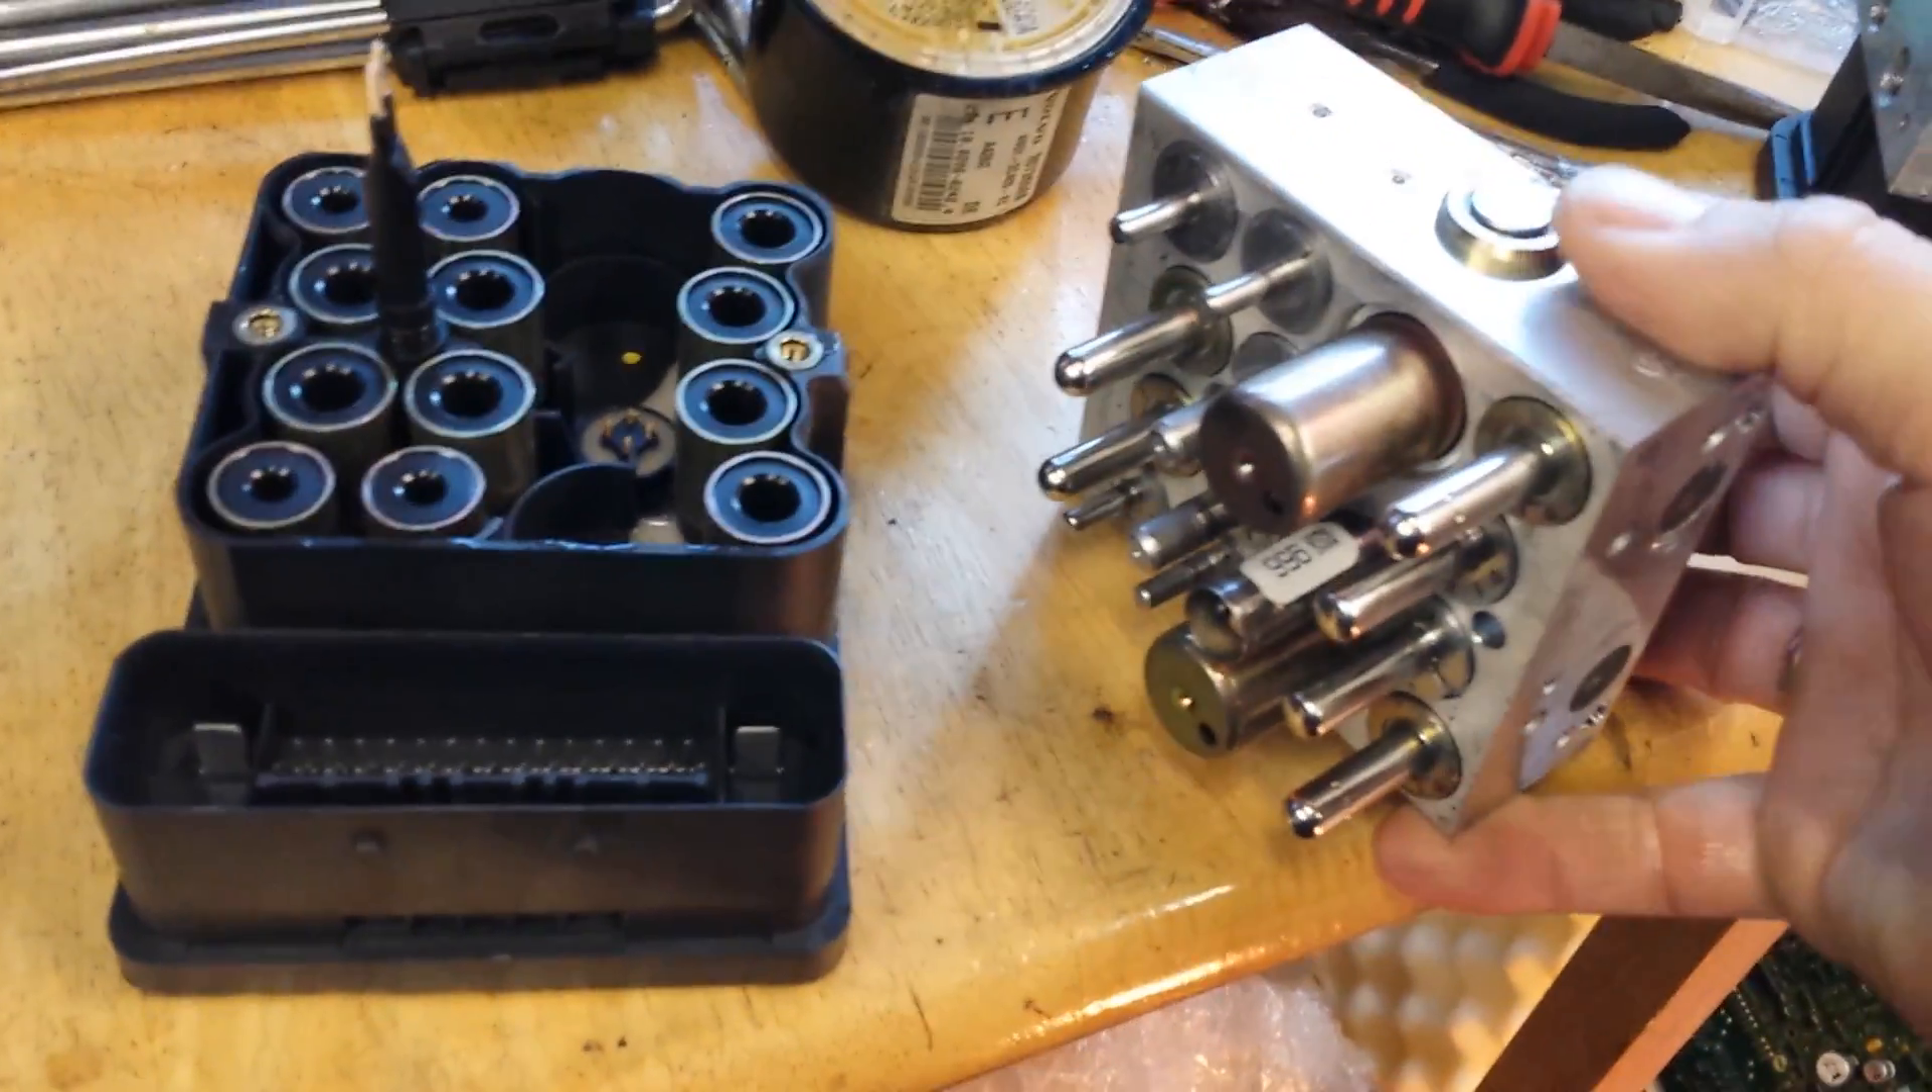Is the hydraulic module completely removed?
Yes.